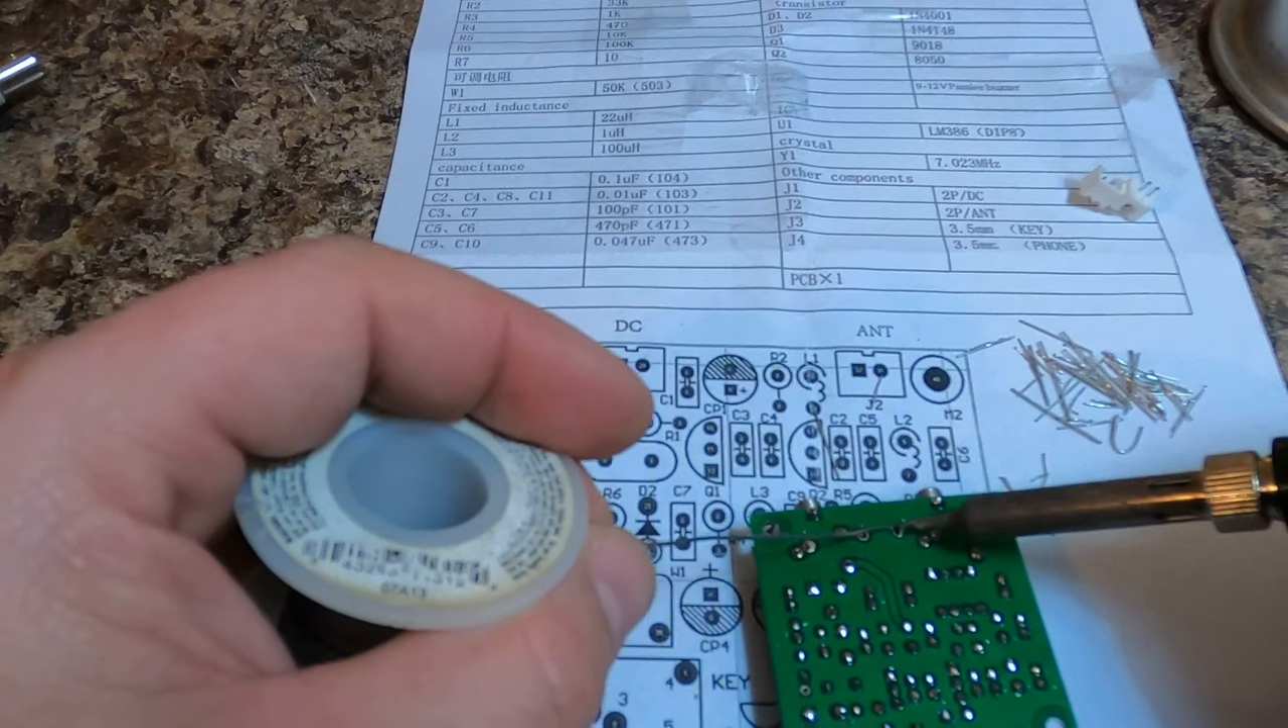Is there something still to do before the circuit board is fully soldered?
Yes.